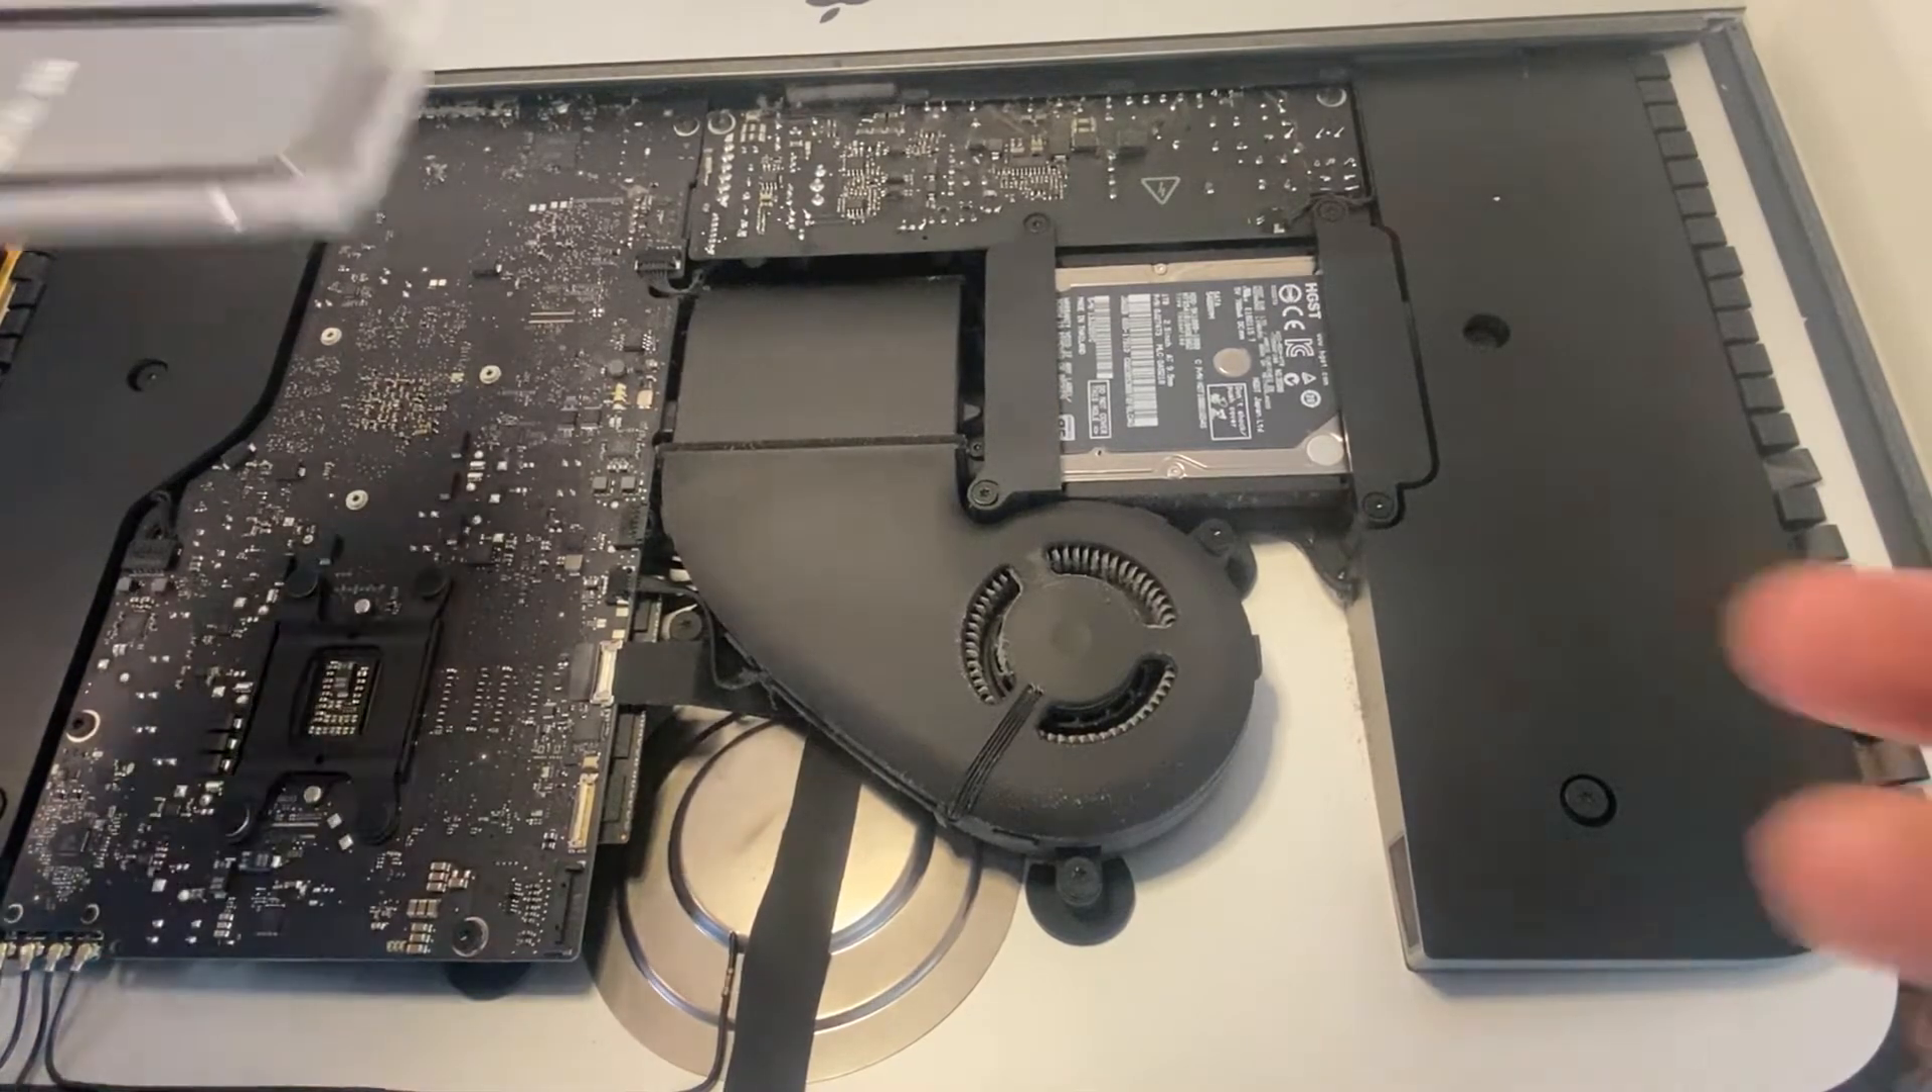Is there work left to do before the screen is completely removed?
No.